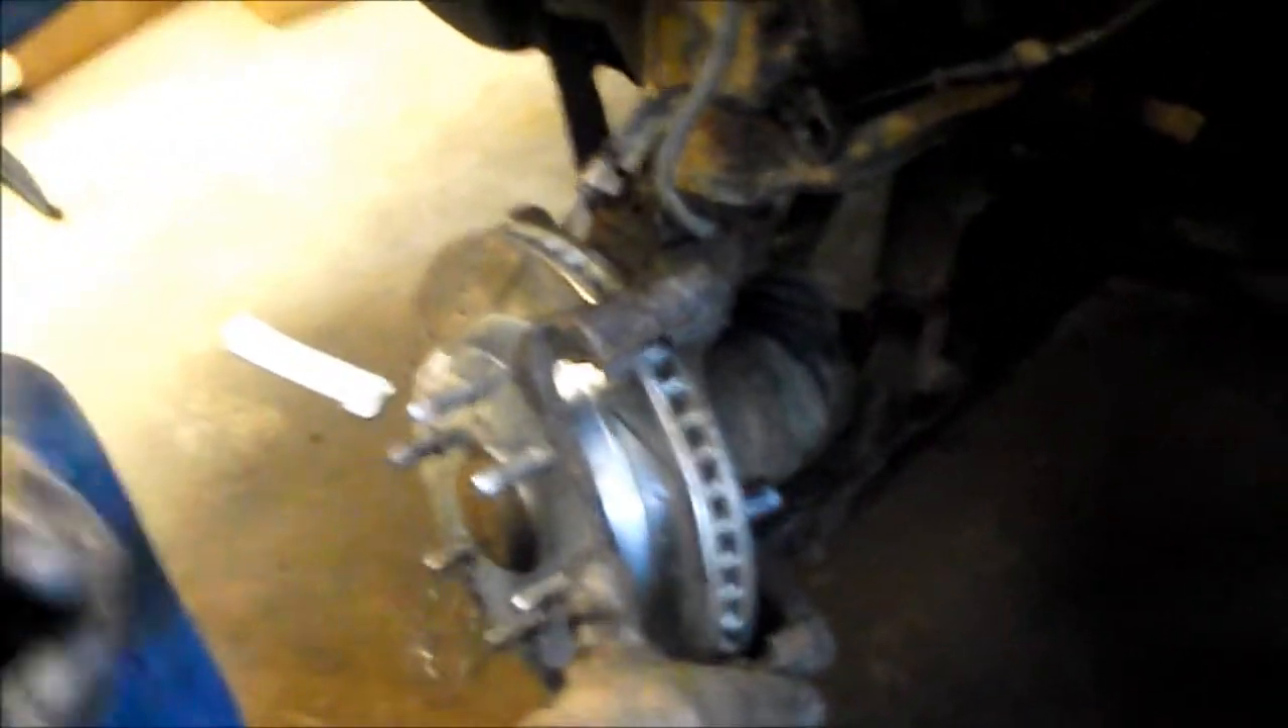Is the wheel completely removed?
Yes.